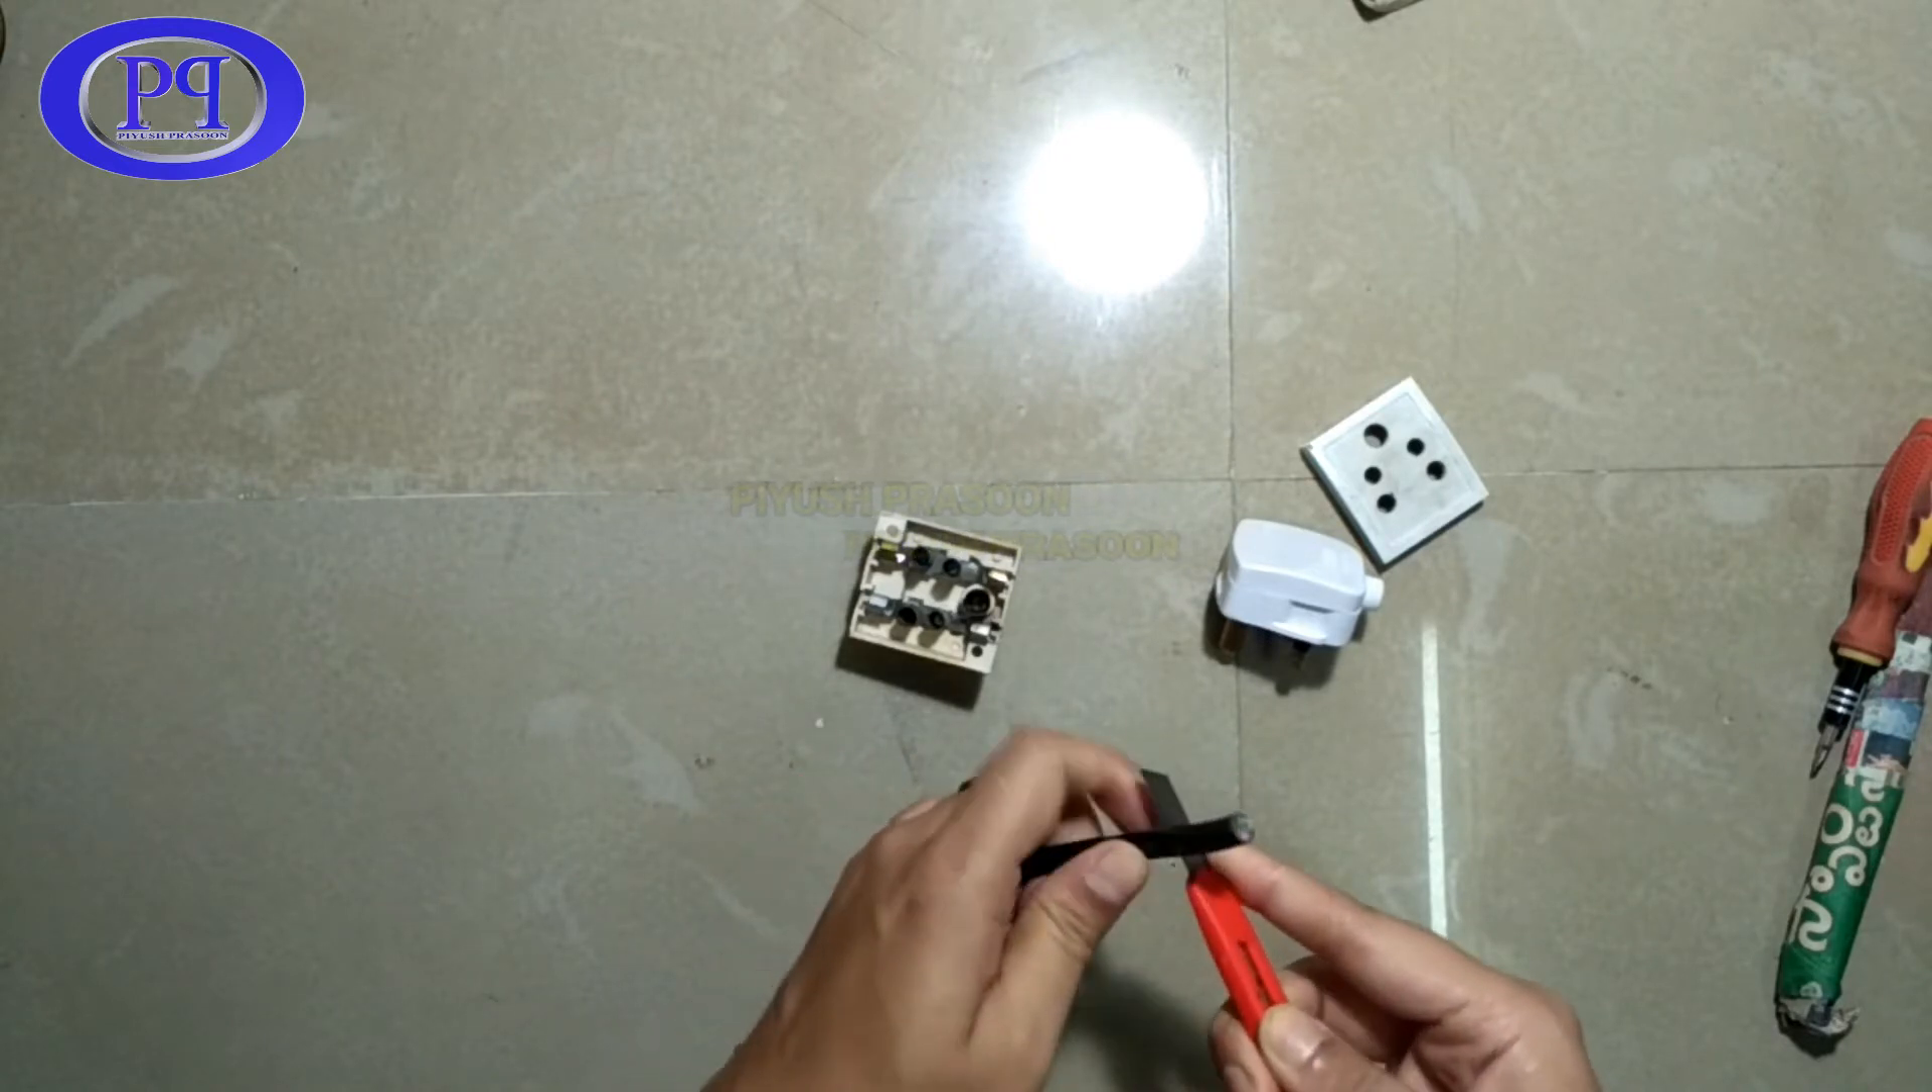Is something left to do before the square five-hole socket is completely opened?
No.